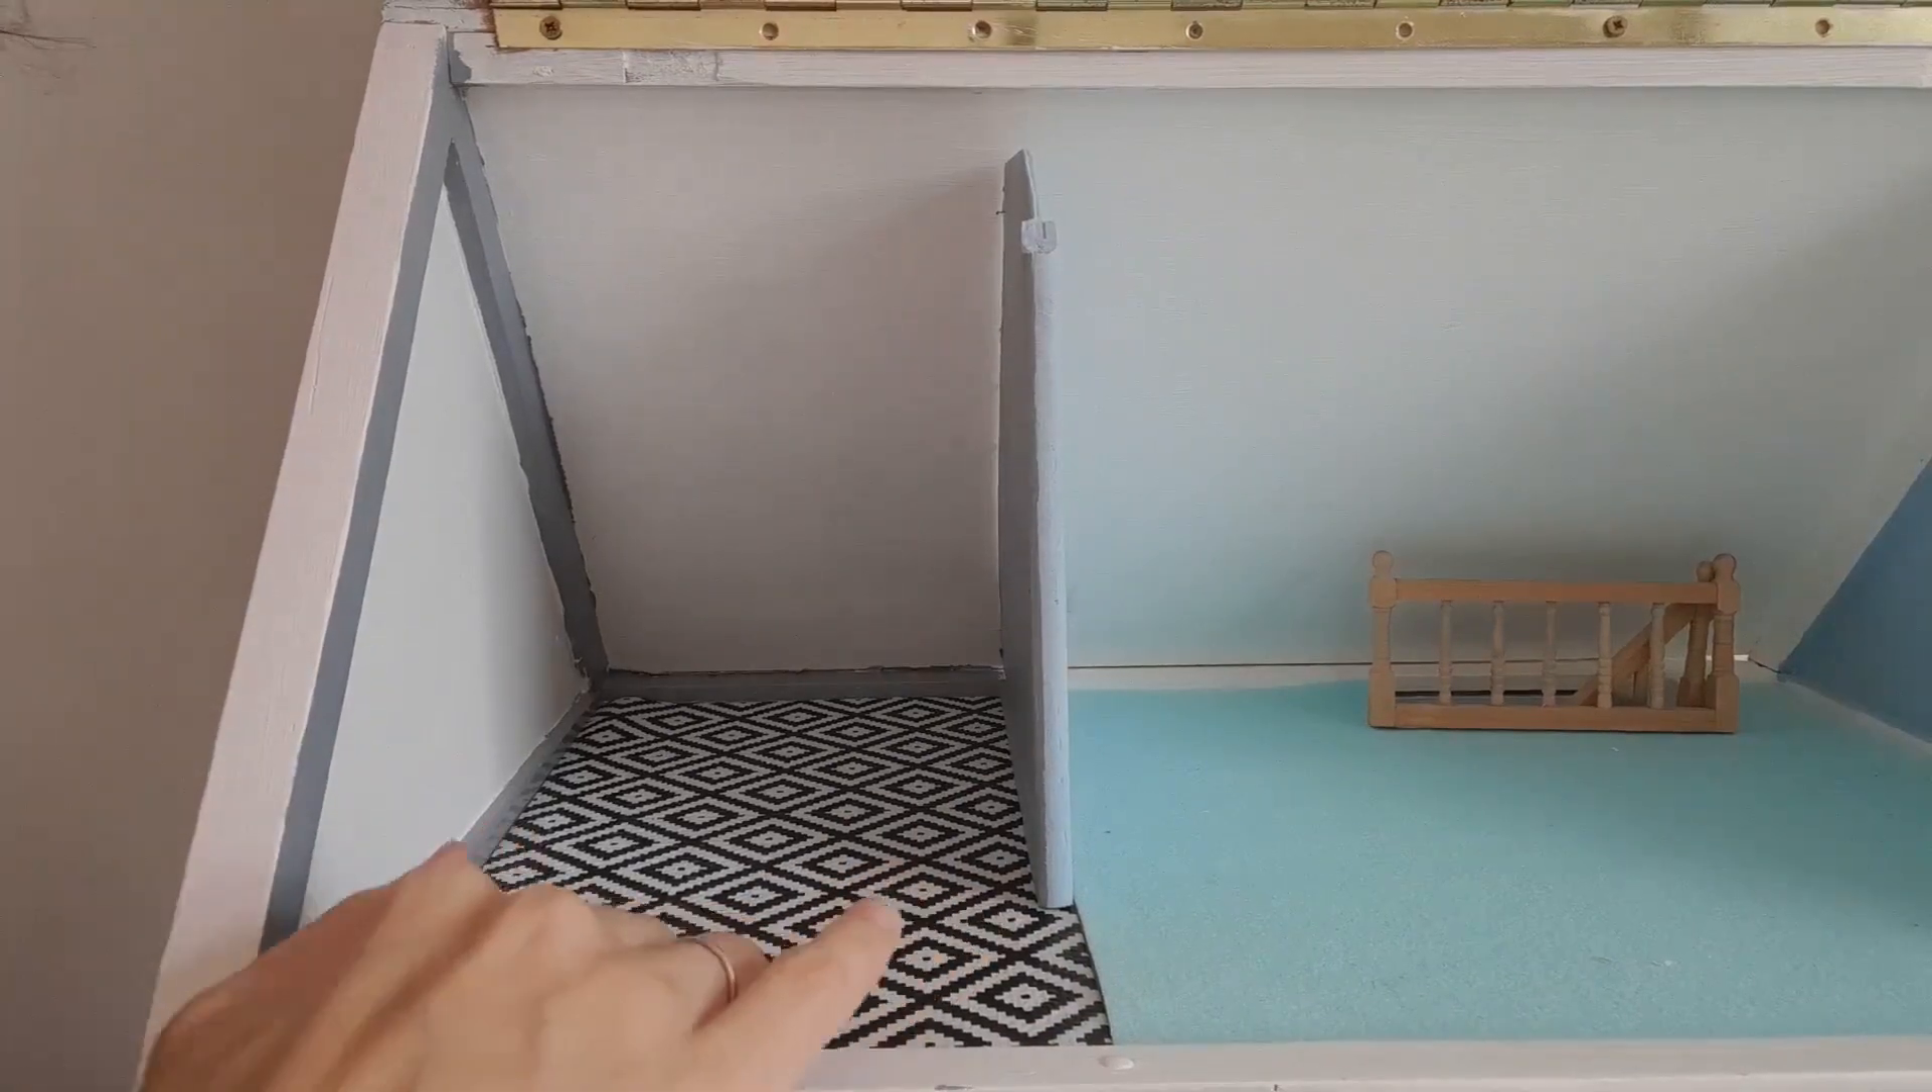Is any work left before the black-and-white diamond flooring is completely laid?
No.